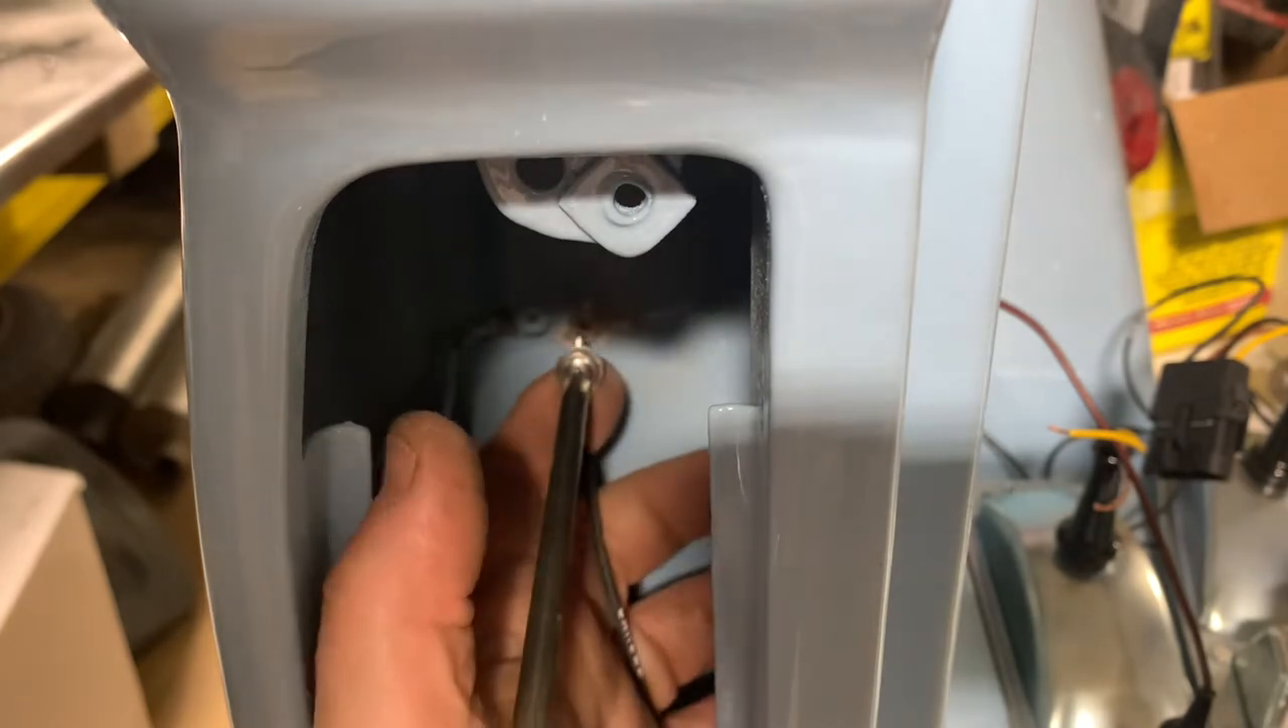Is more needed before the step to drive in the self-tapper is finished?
Yes.